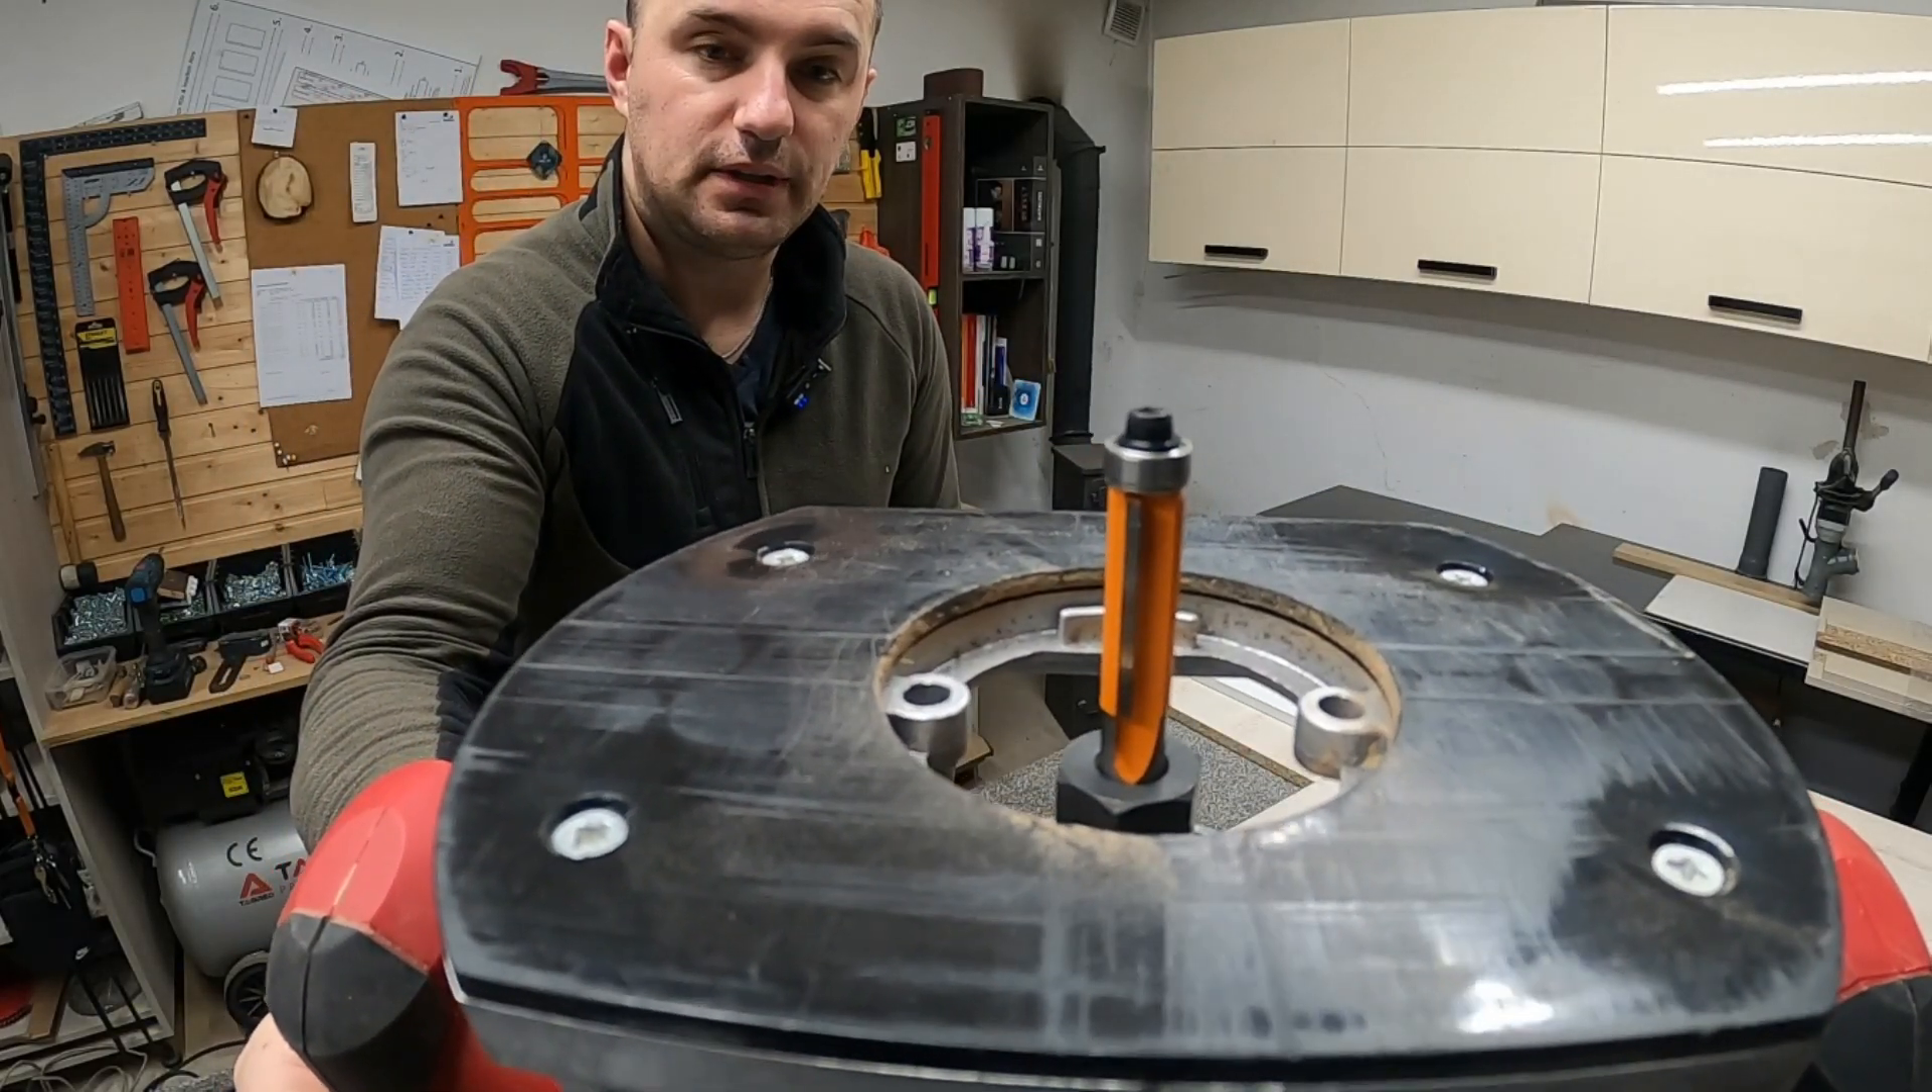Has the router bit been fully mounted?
Yes.